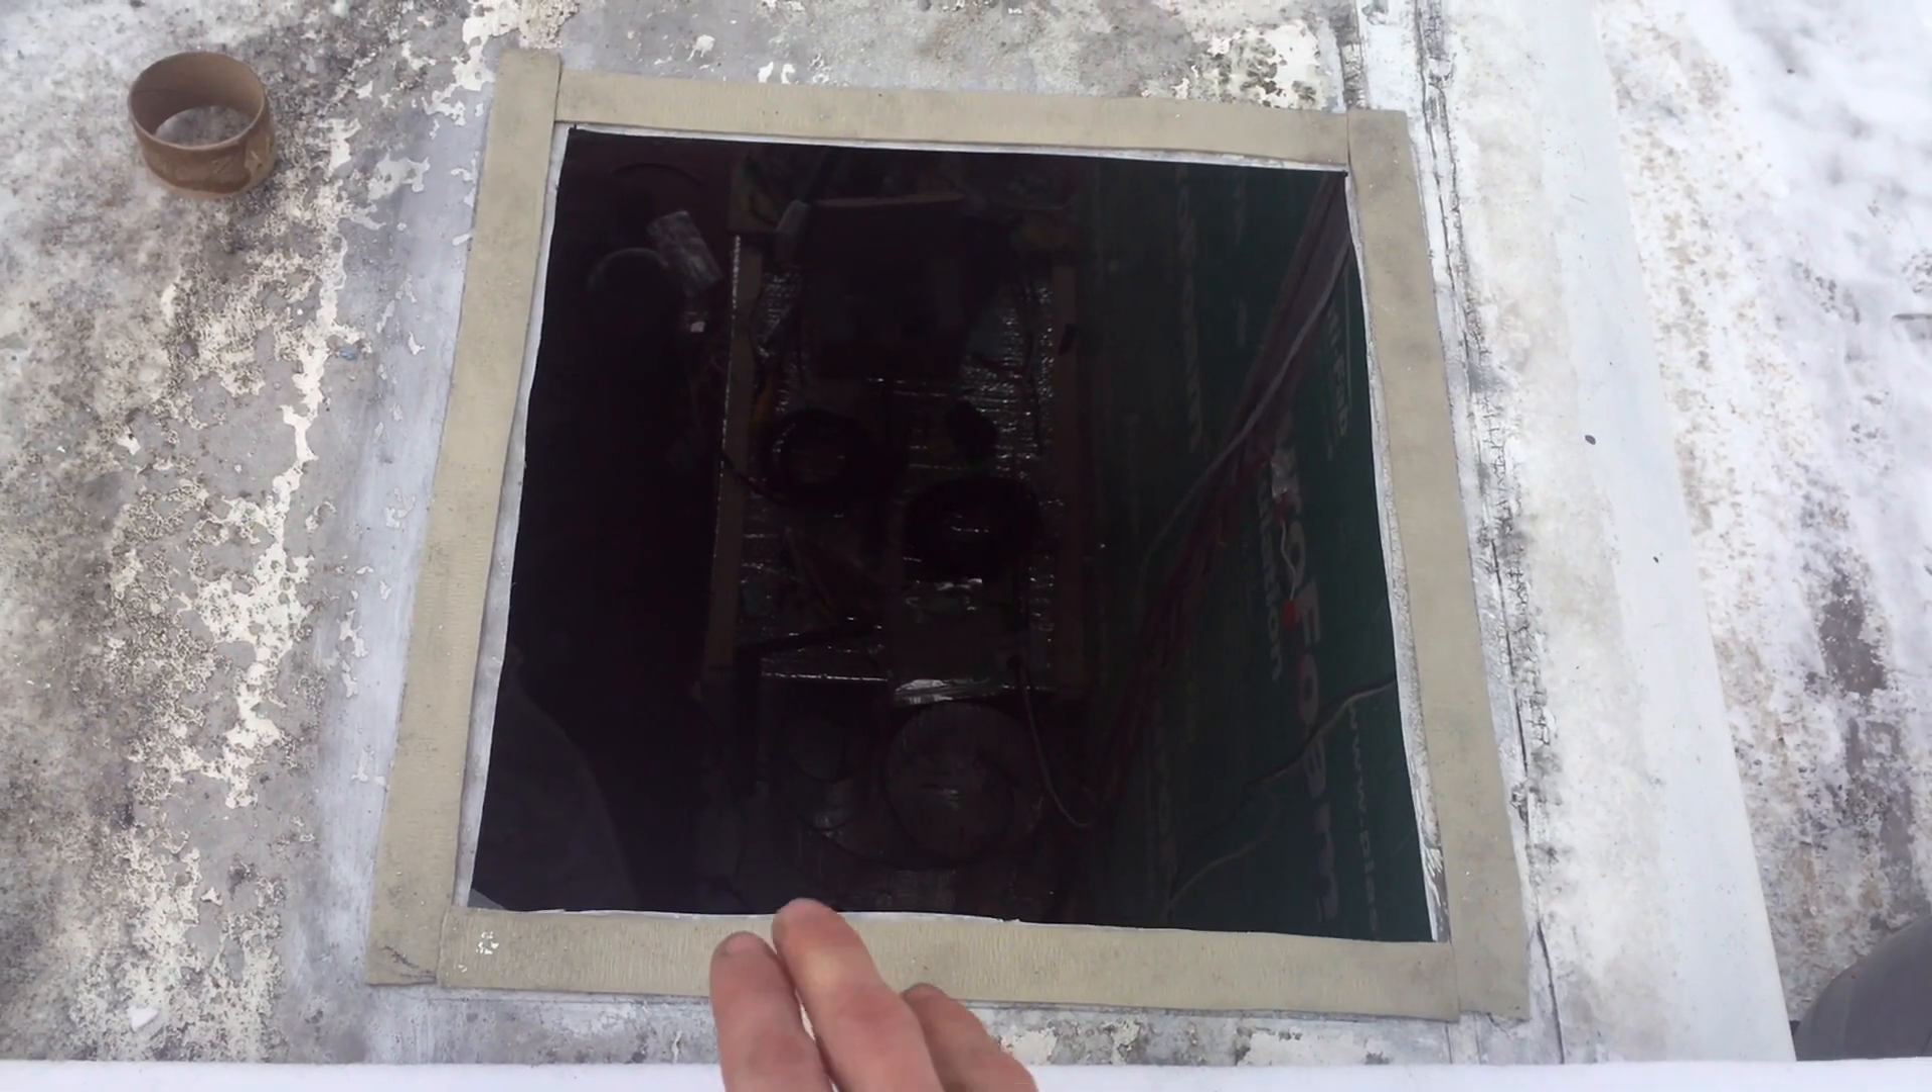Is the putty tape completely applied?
Yes.